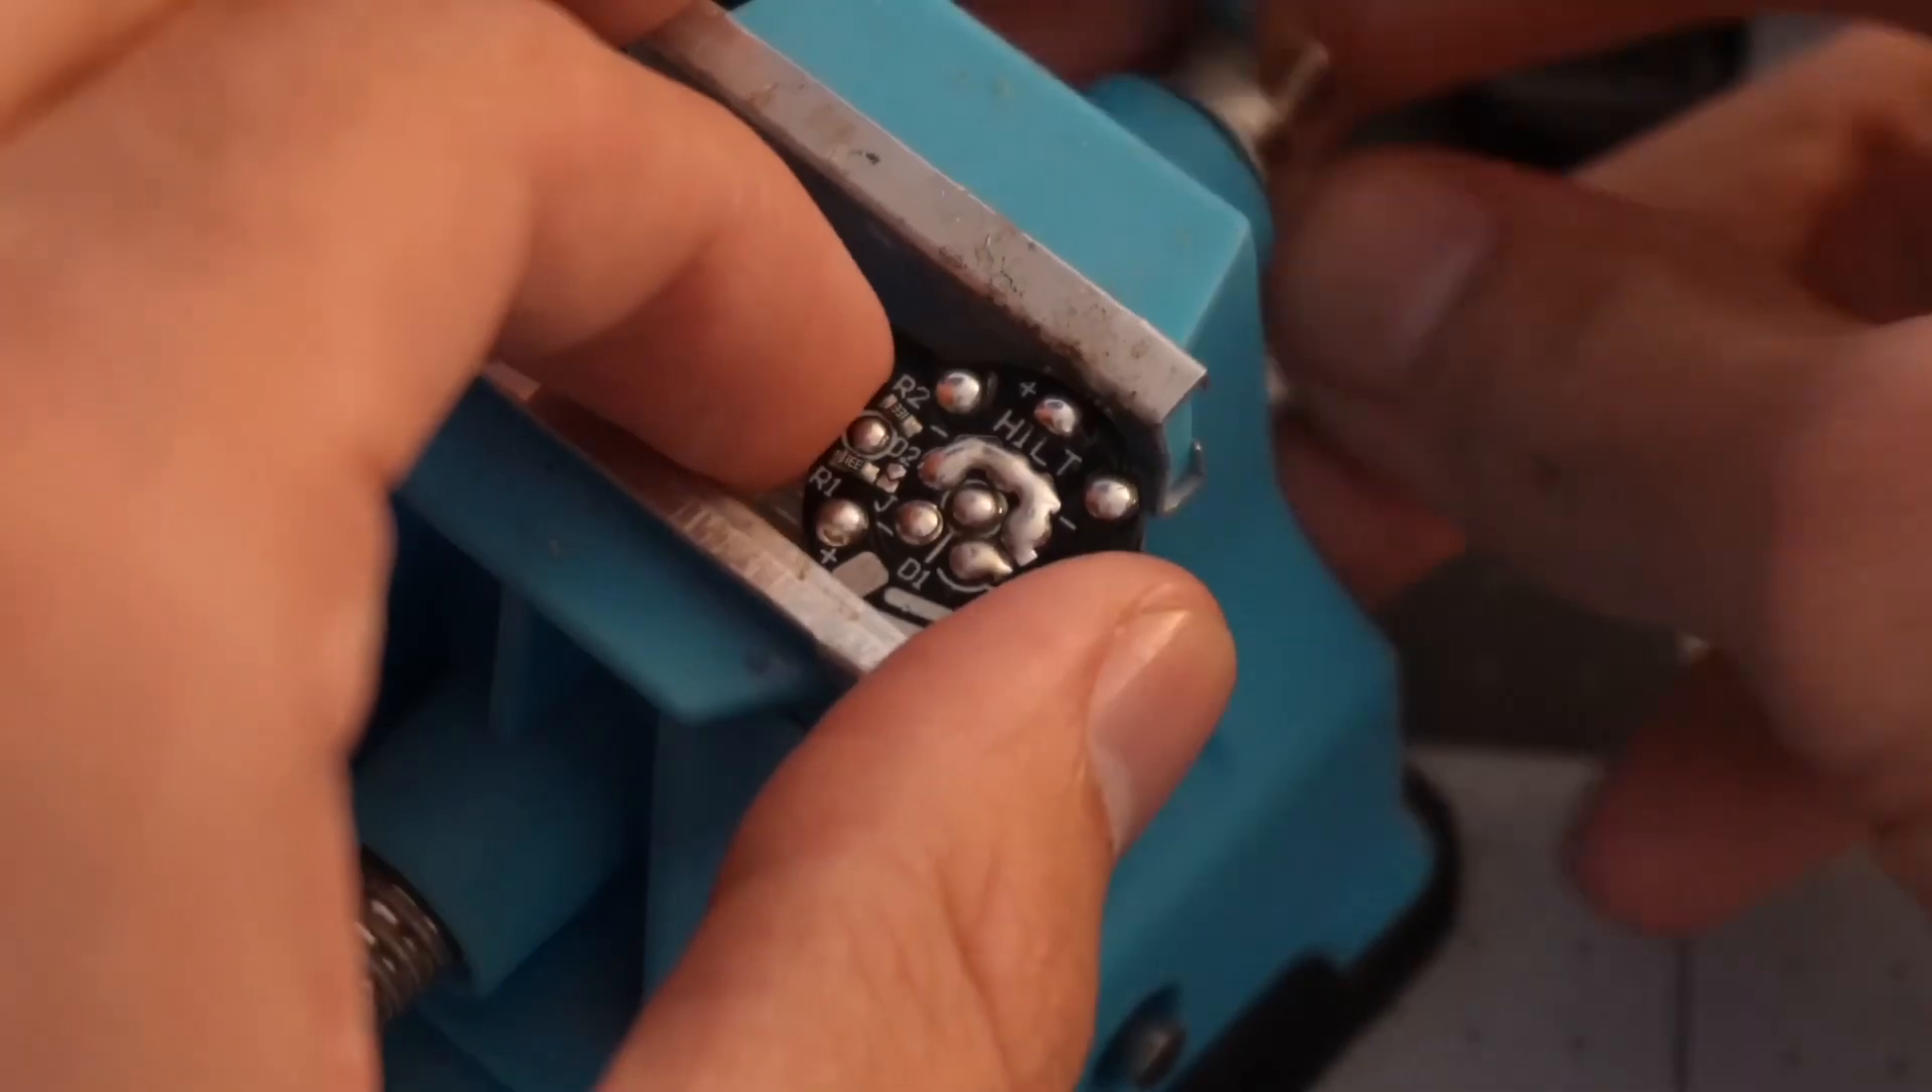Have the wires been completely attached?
No.